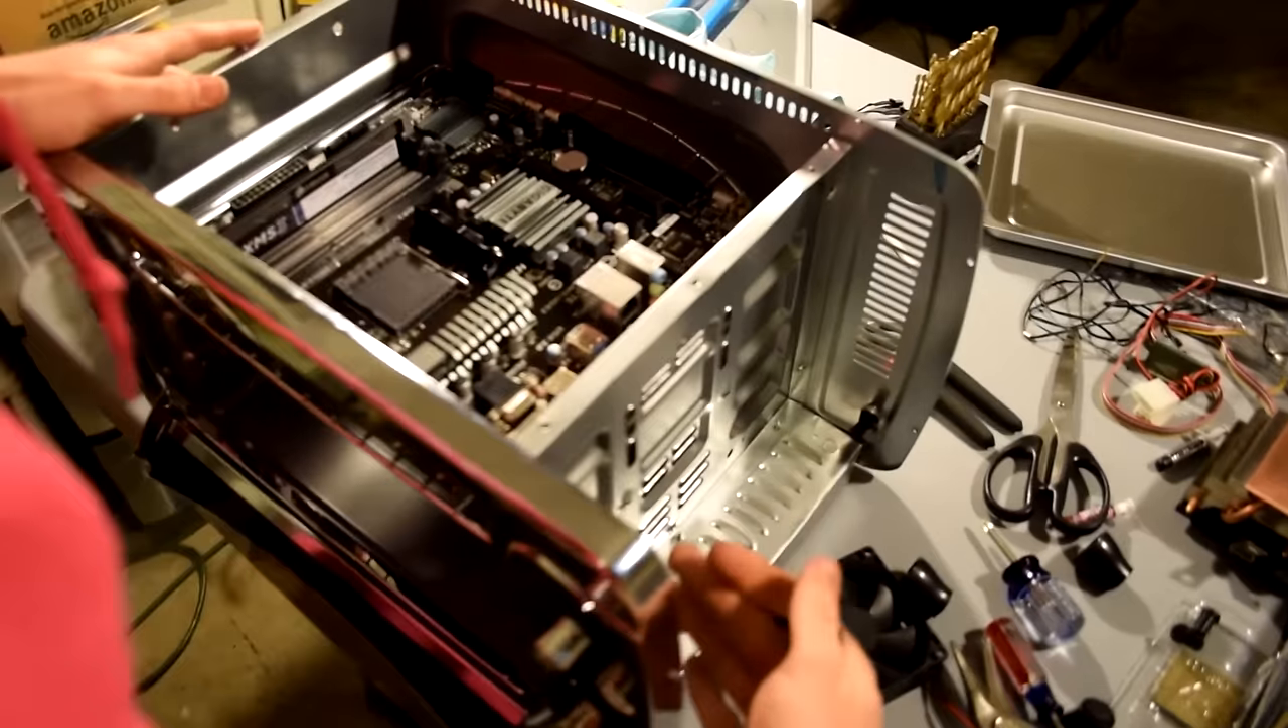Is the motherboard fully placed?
Yes.